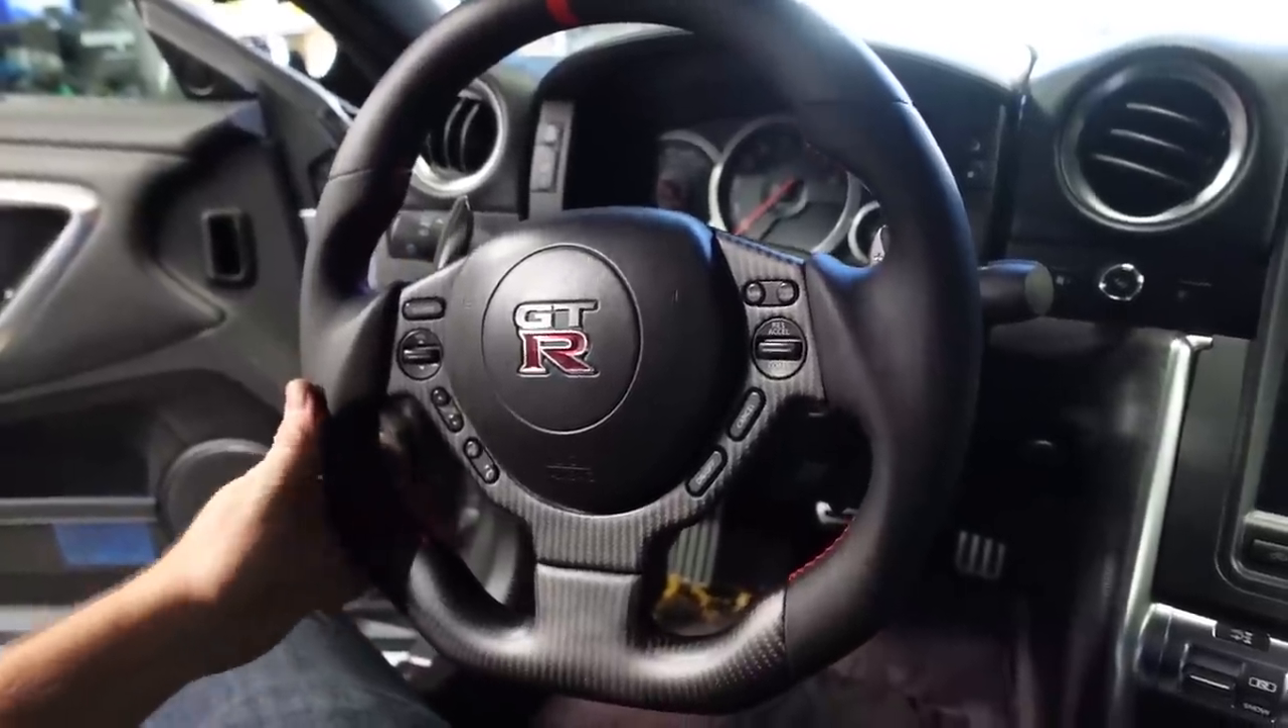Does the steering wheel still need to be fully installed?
No.